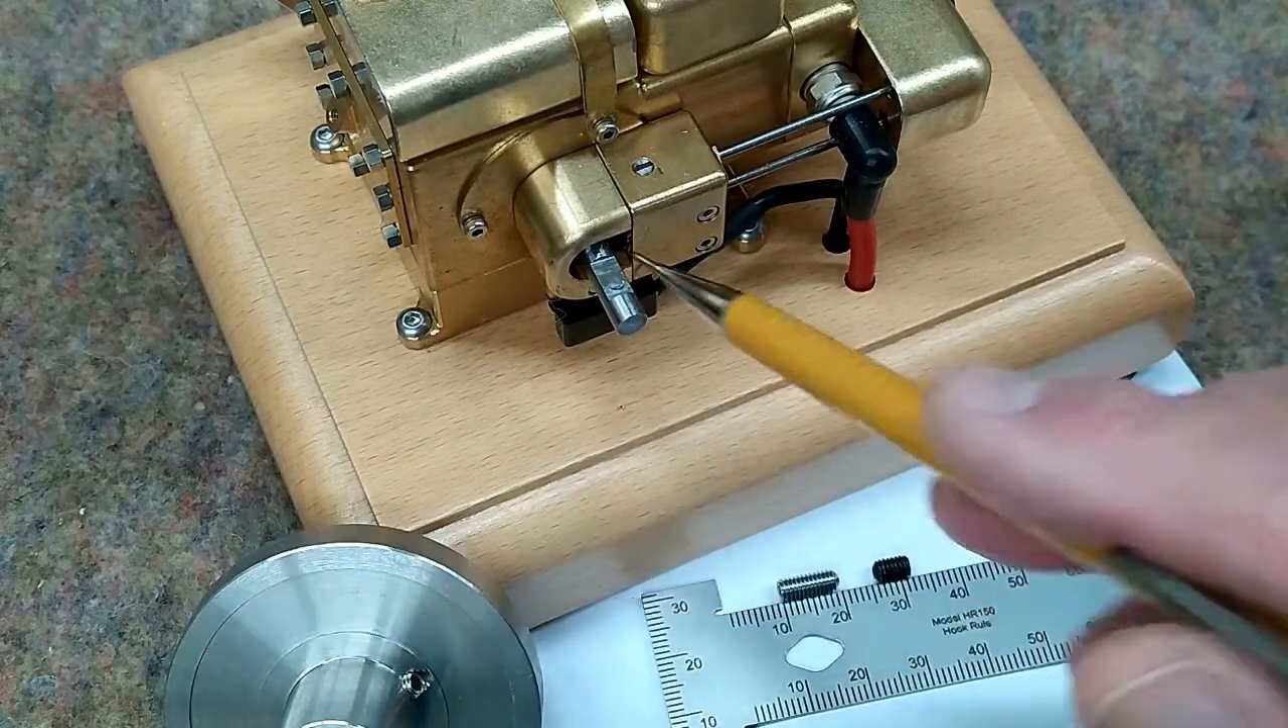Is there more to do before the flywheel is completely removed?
No.